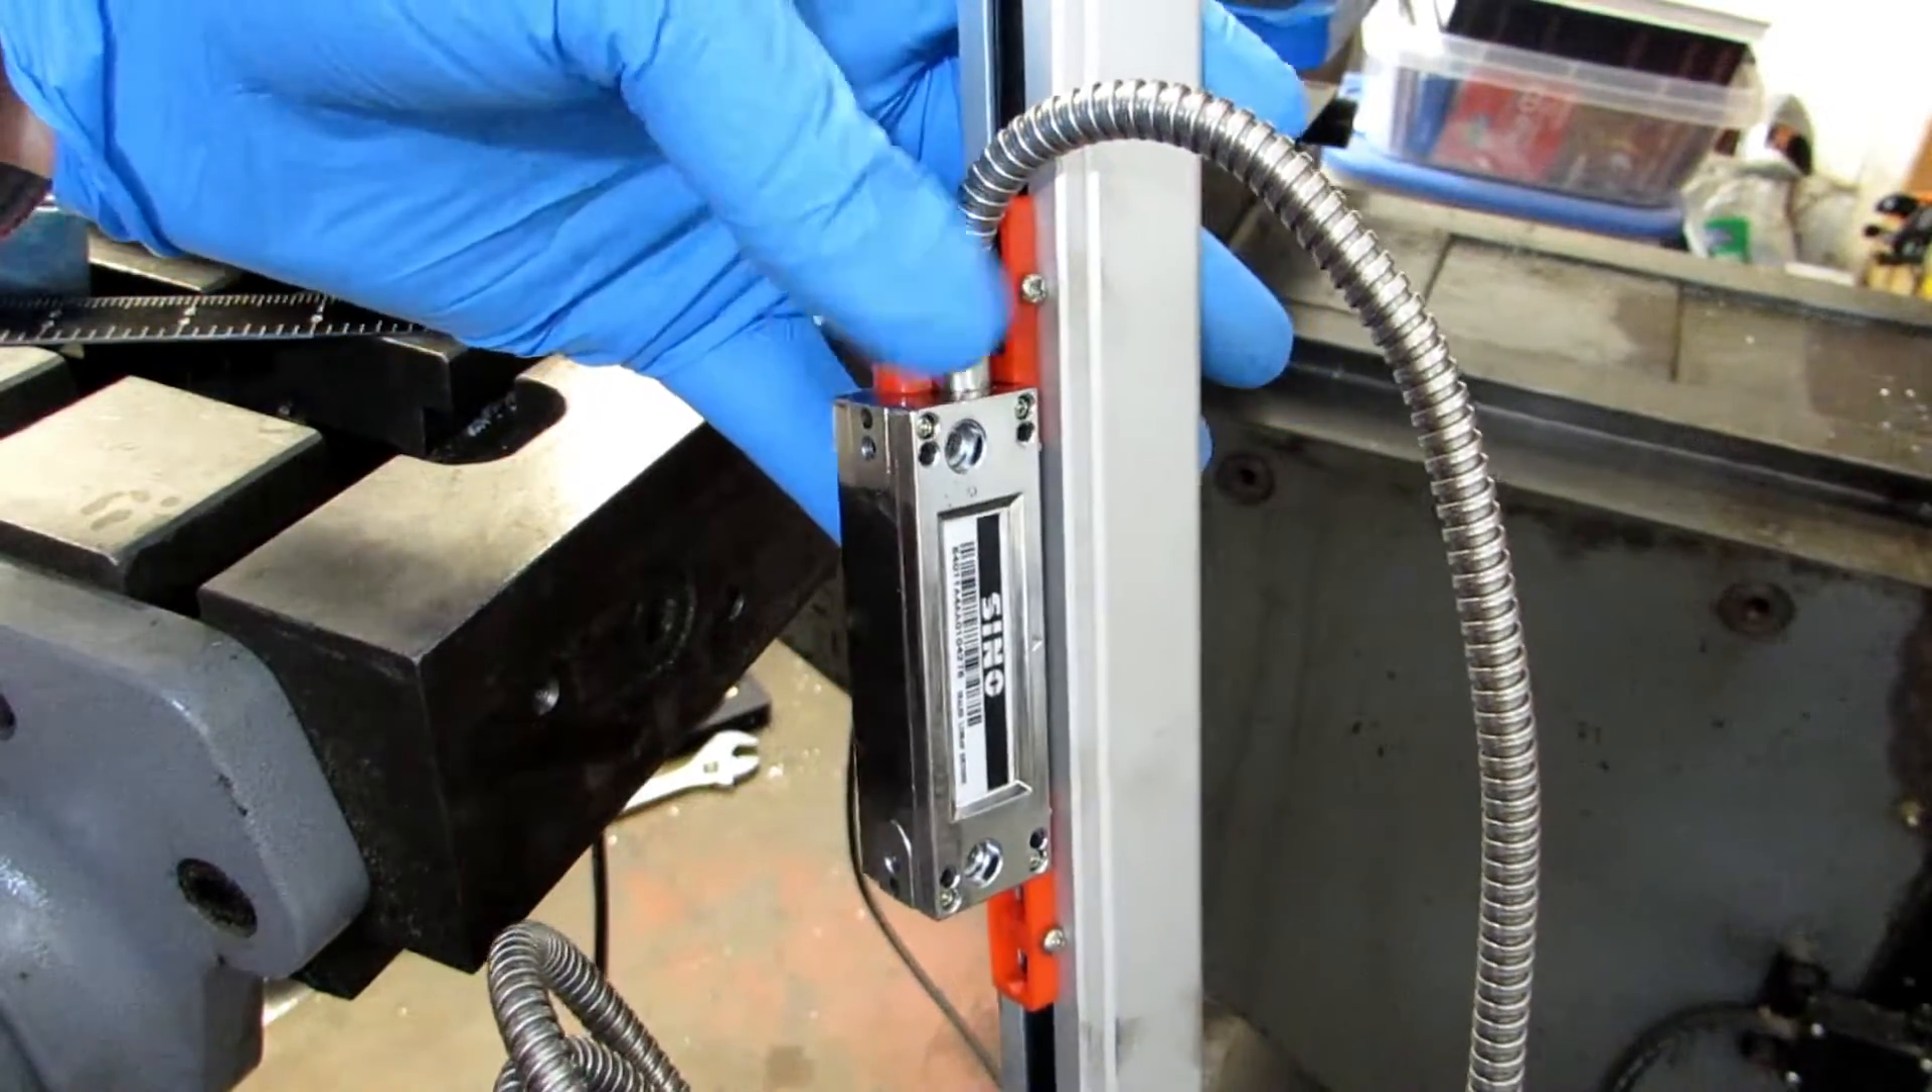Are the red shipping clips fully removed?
No.